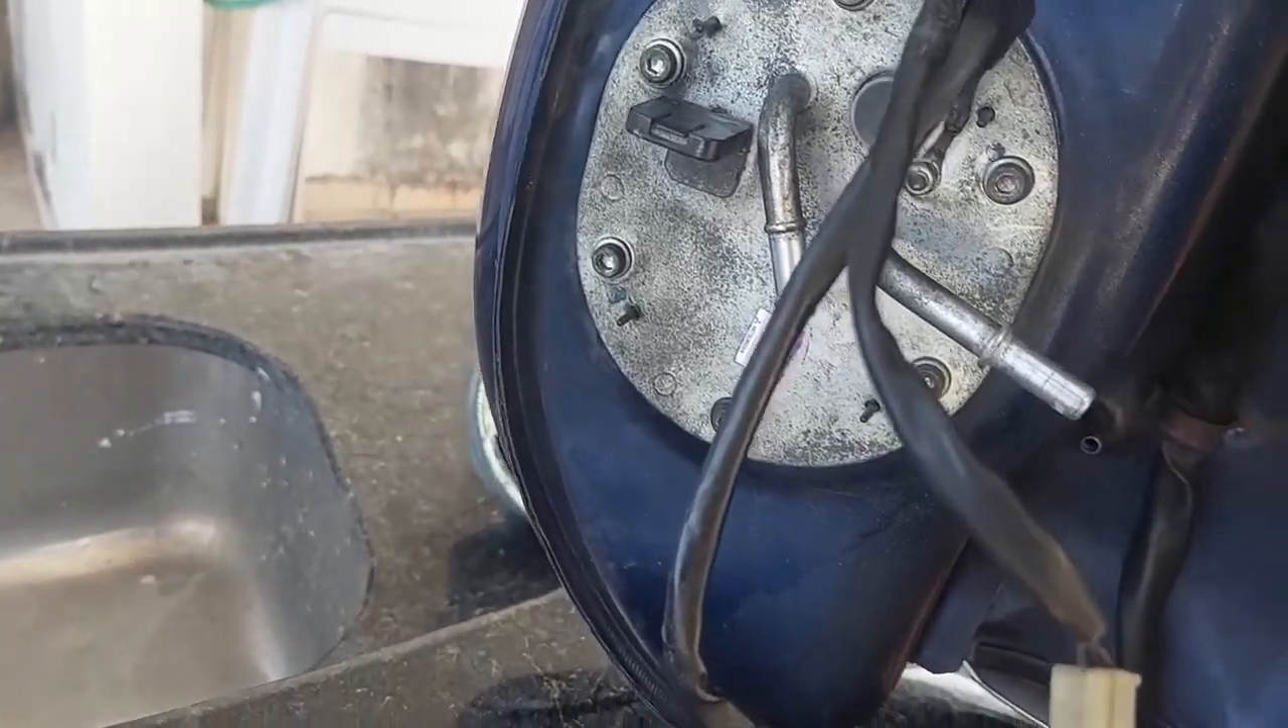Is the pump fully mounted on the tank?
Yes.